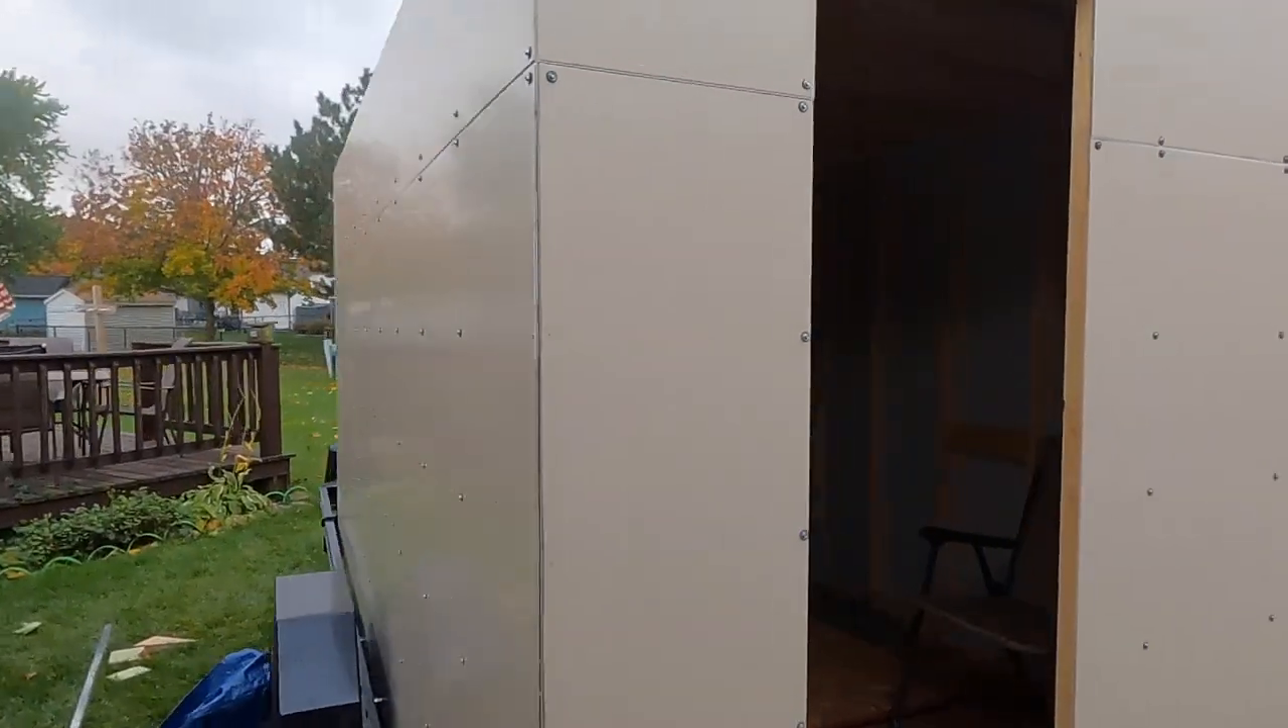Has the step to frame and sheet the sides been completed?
Yes.